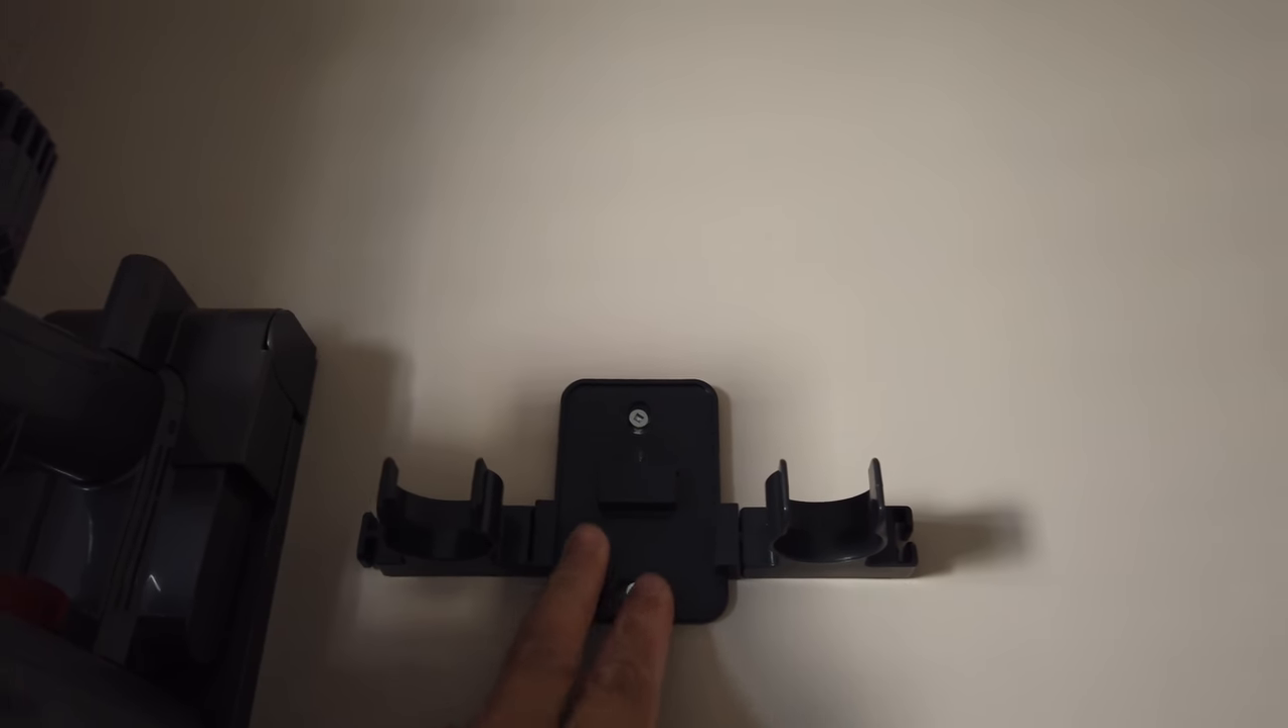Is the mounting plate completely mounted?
Yes.